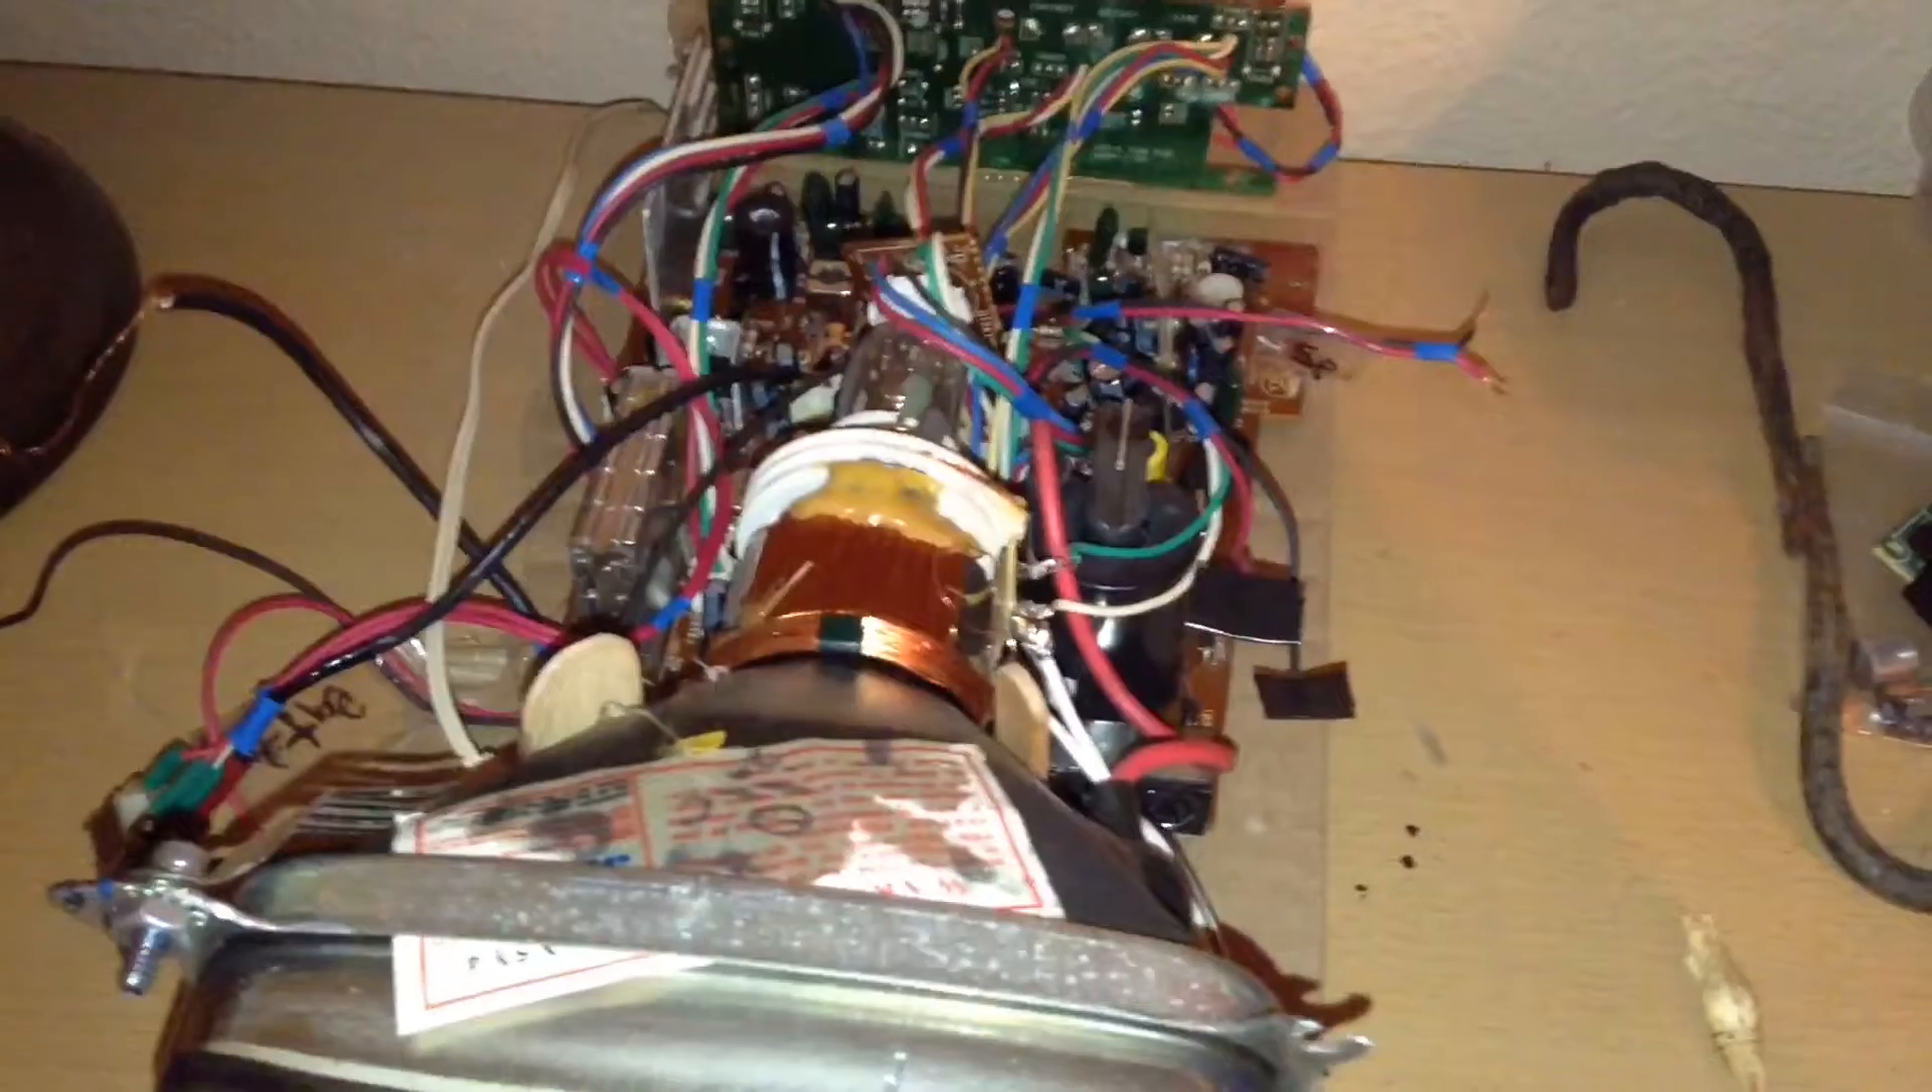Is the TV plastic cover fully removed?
Yes.